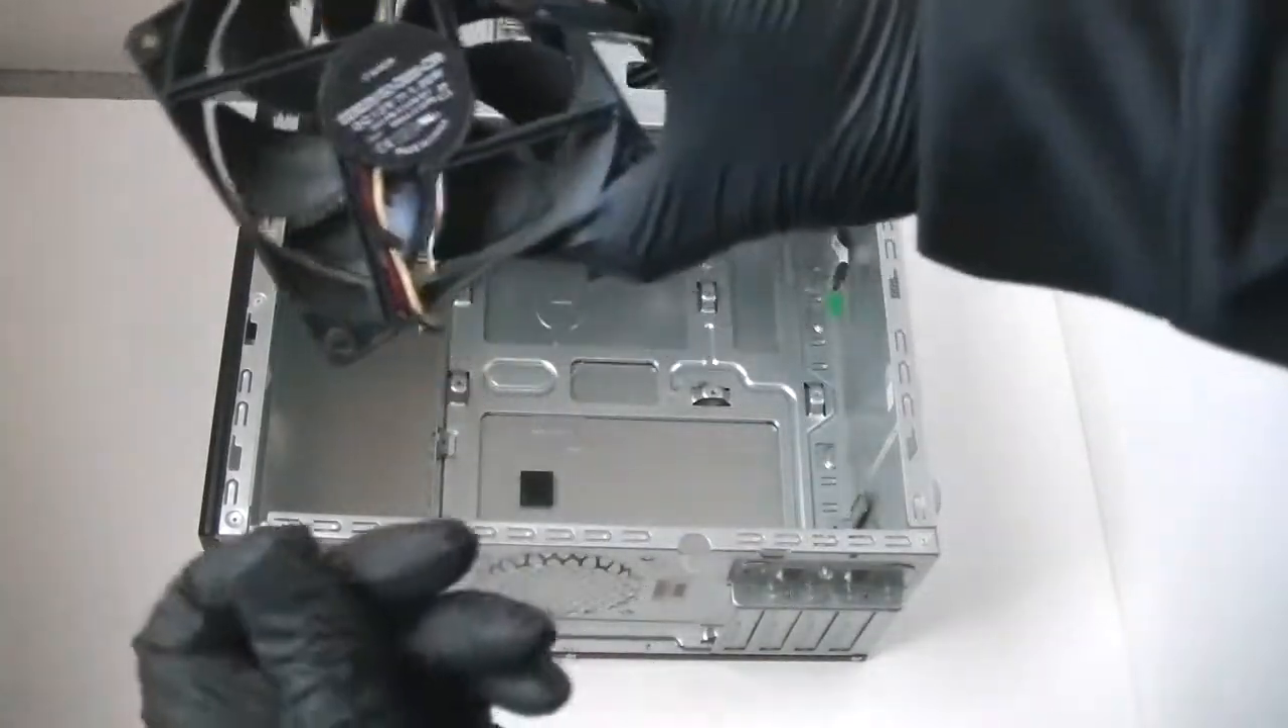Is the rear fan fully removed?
Yes.